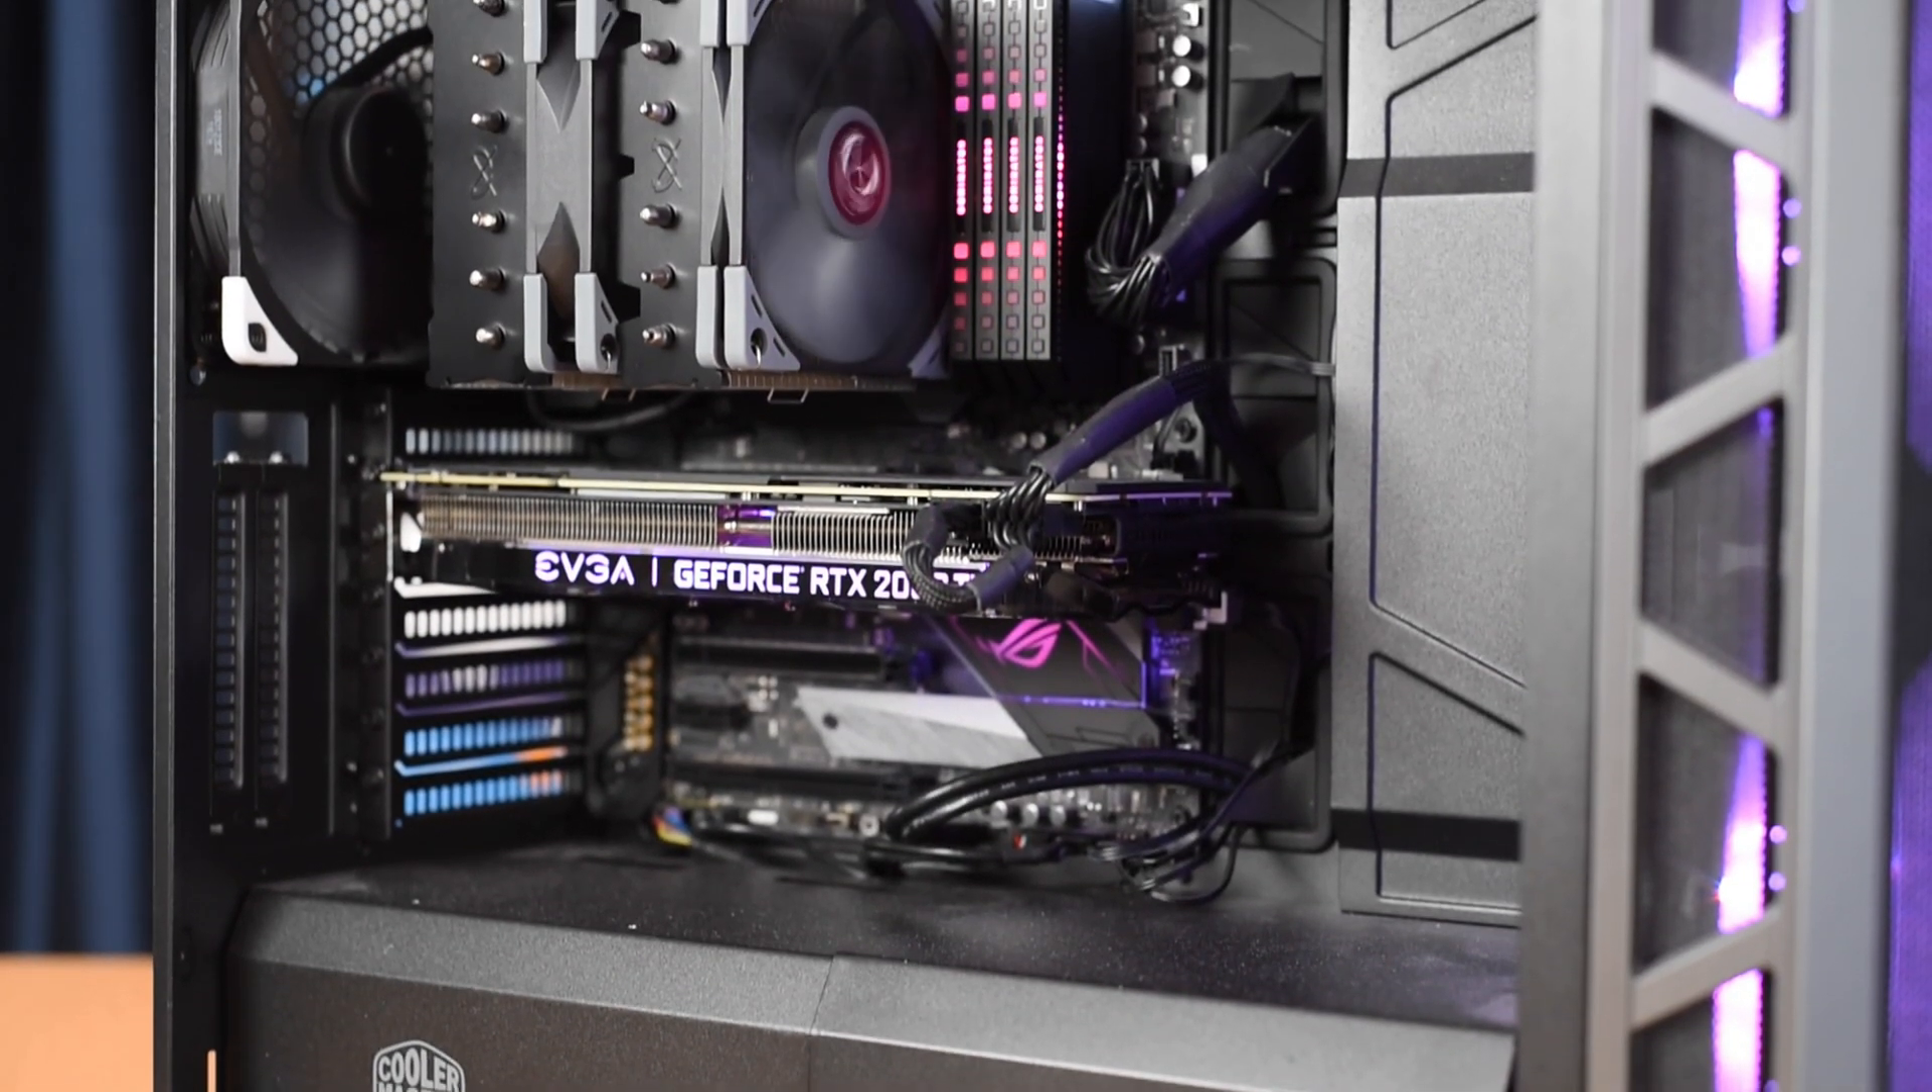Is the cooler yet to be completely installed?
No.